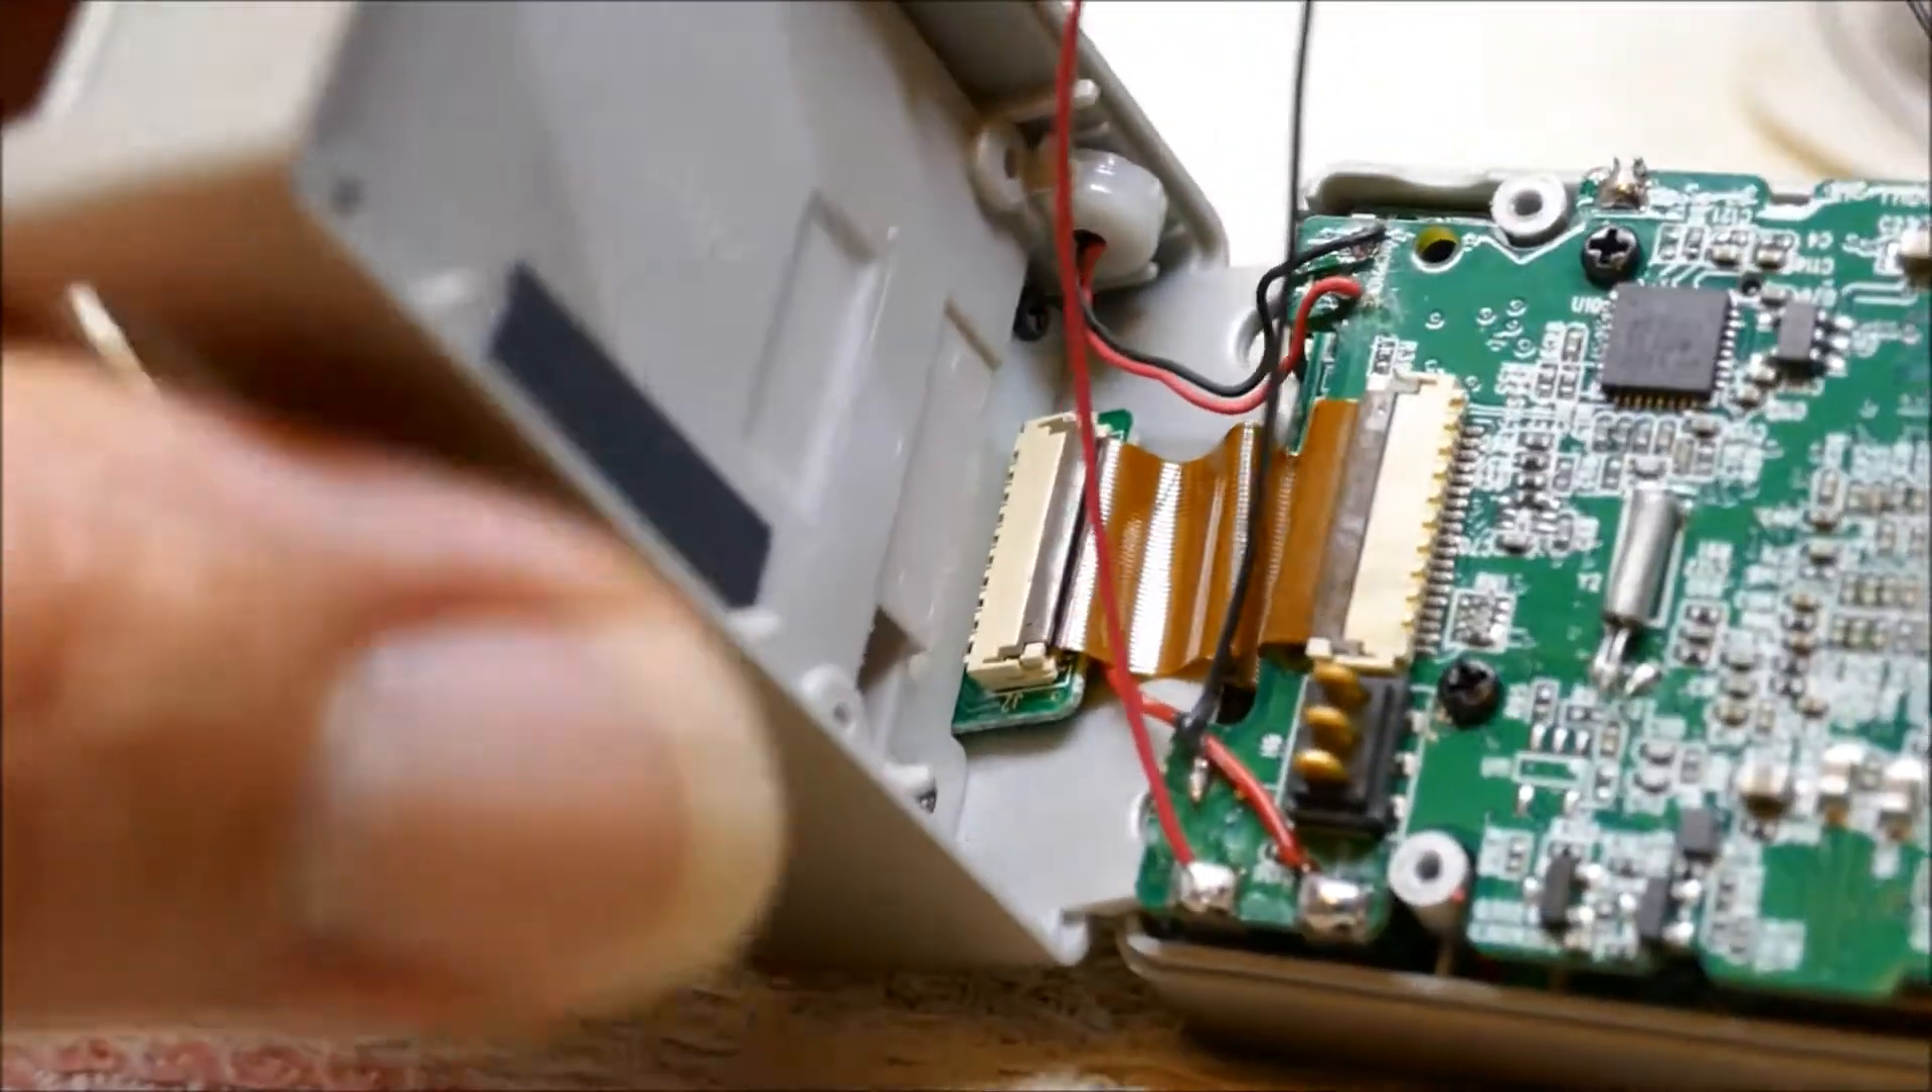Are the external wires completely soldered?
Yes.